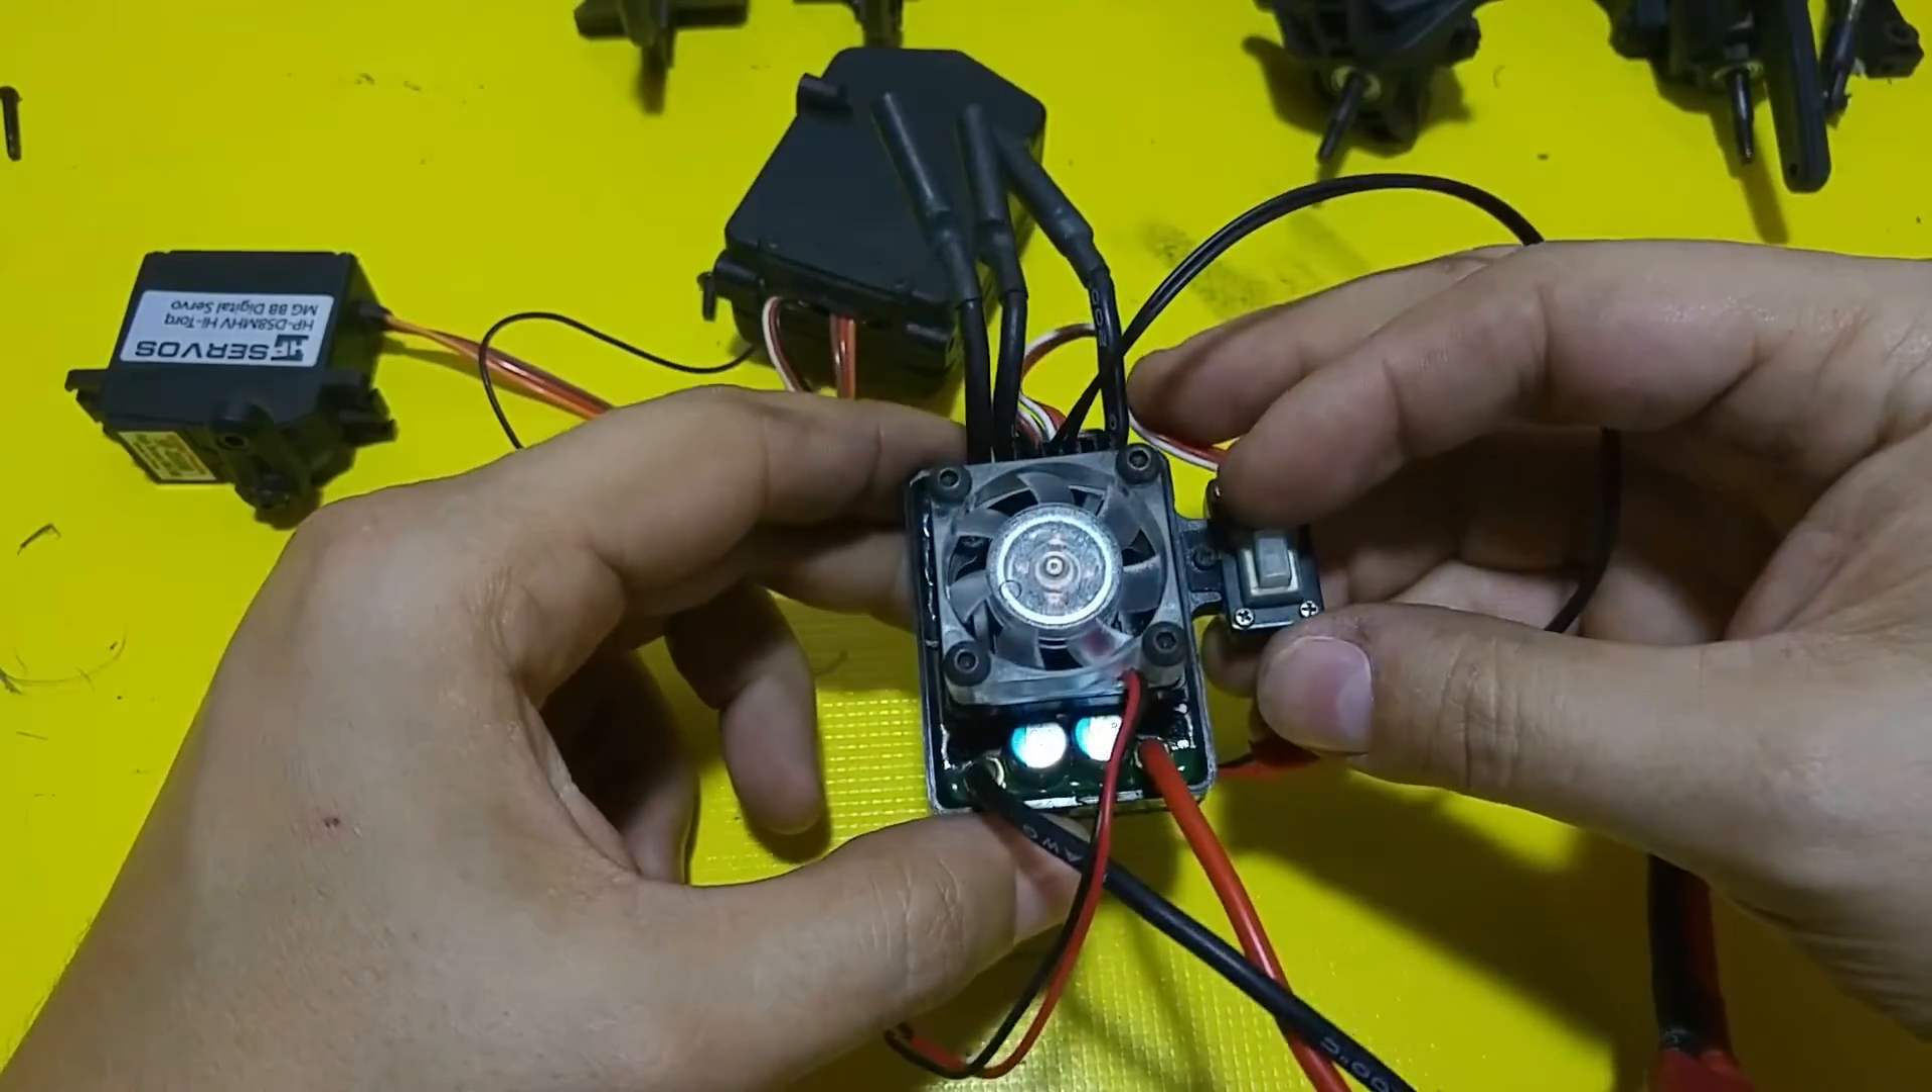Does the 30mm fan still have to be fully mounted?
No.